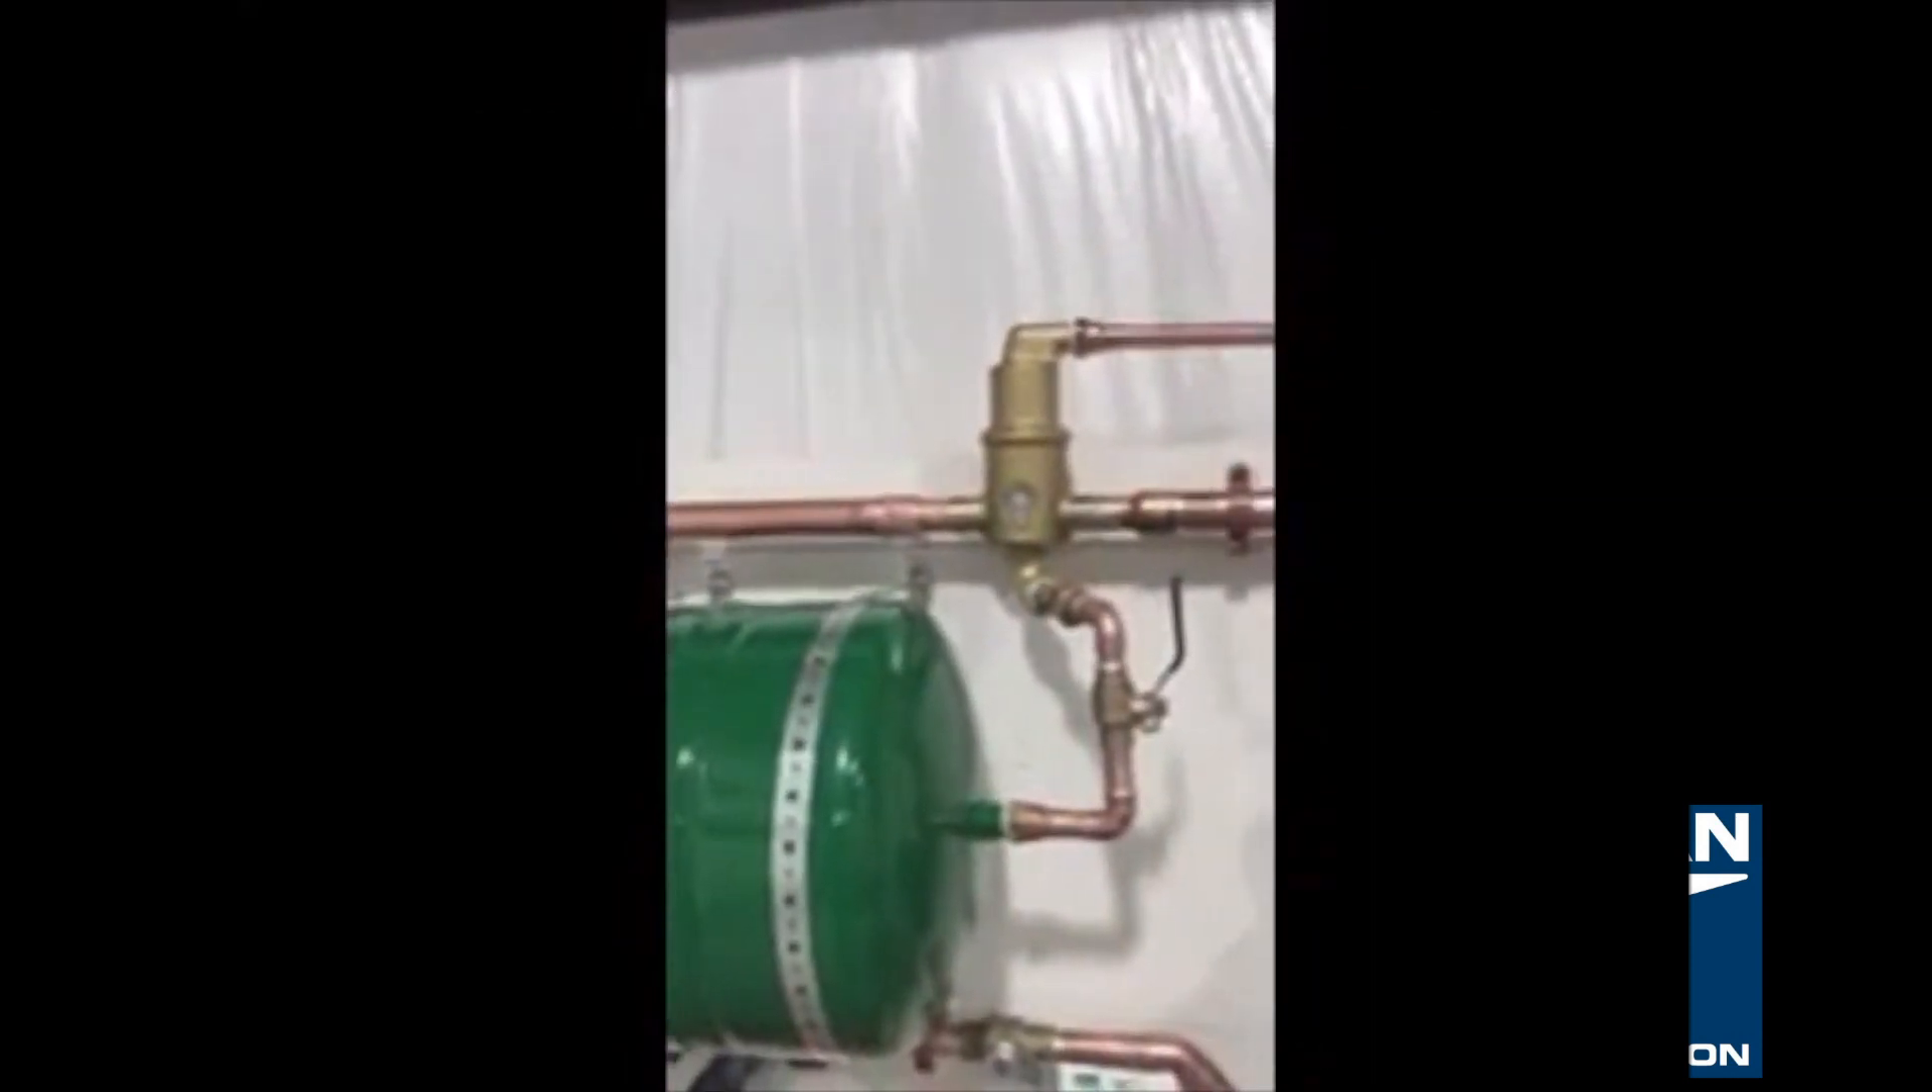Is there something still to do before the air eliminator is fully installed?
No.